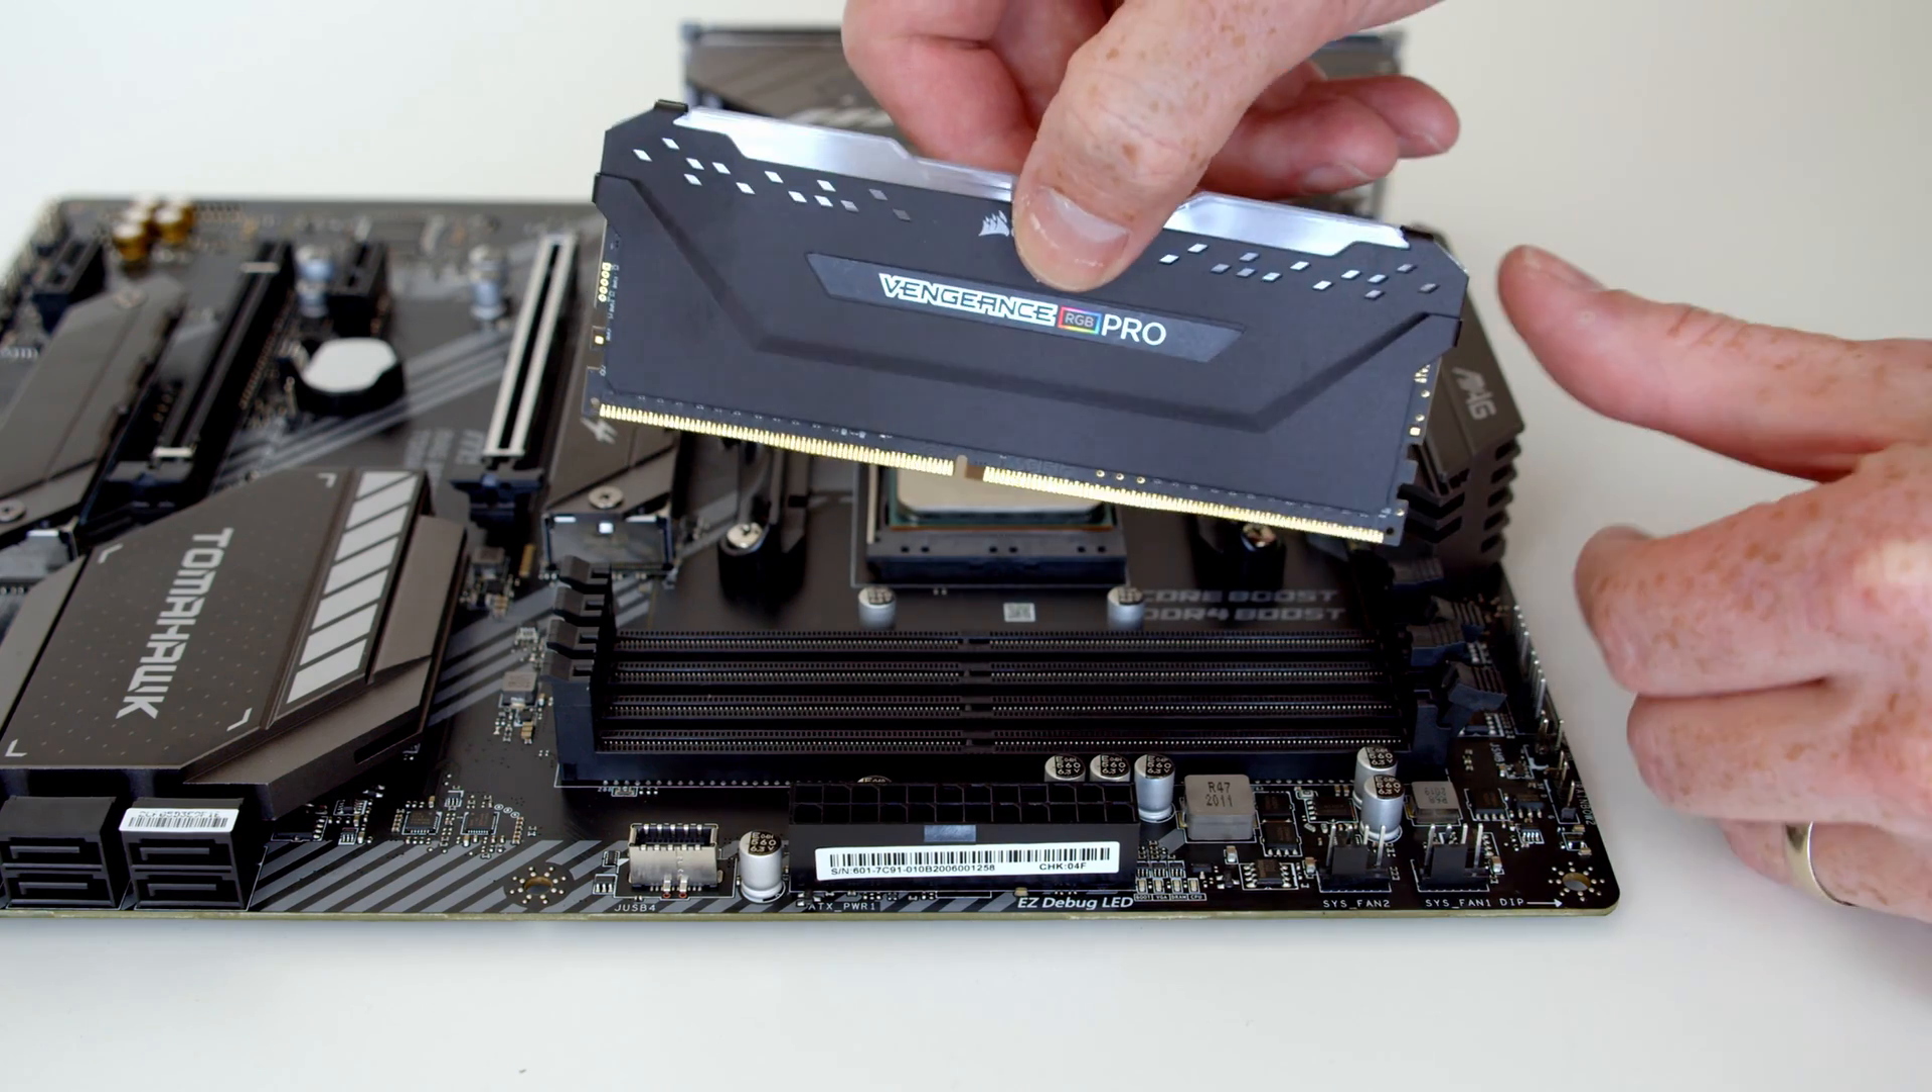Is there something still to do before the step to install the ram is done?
Yes.